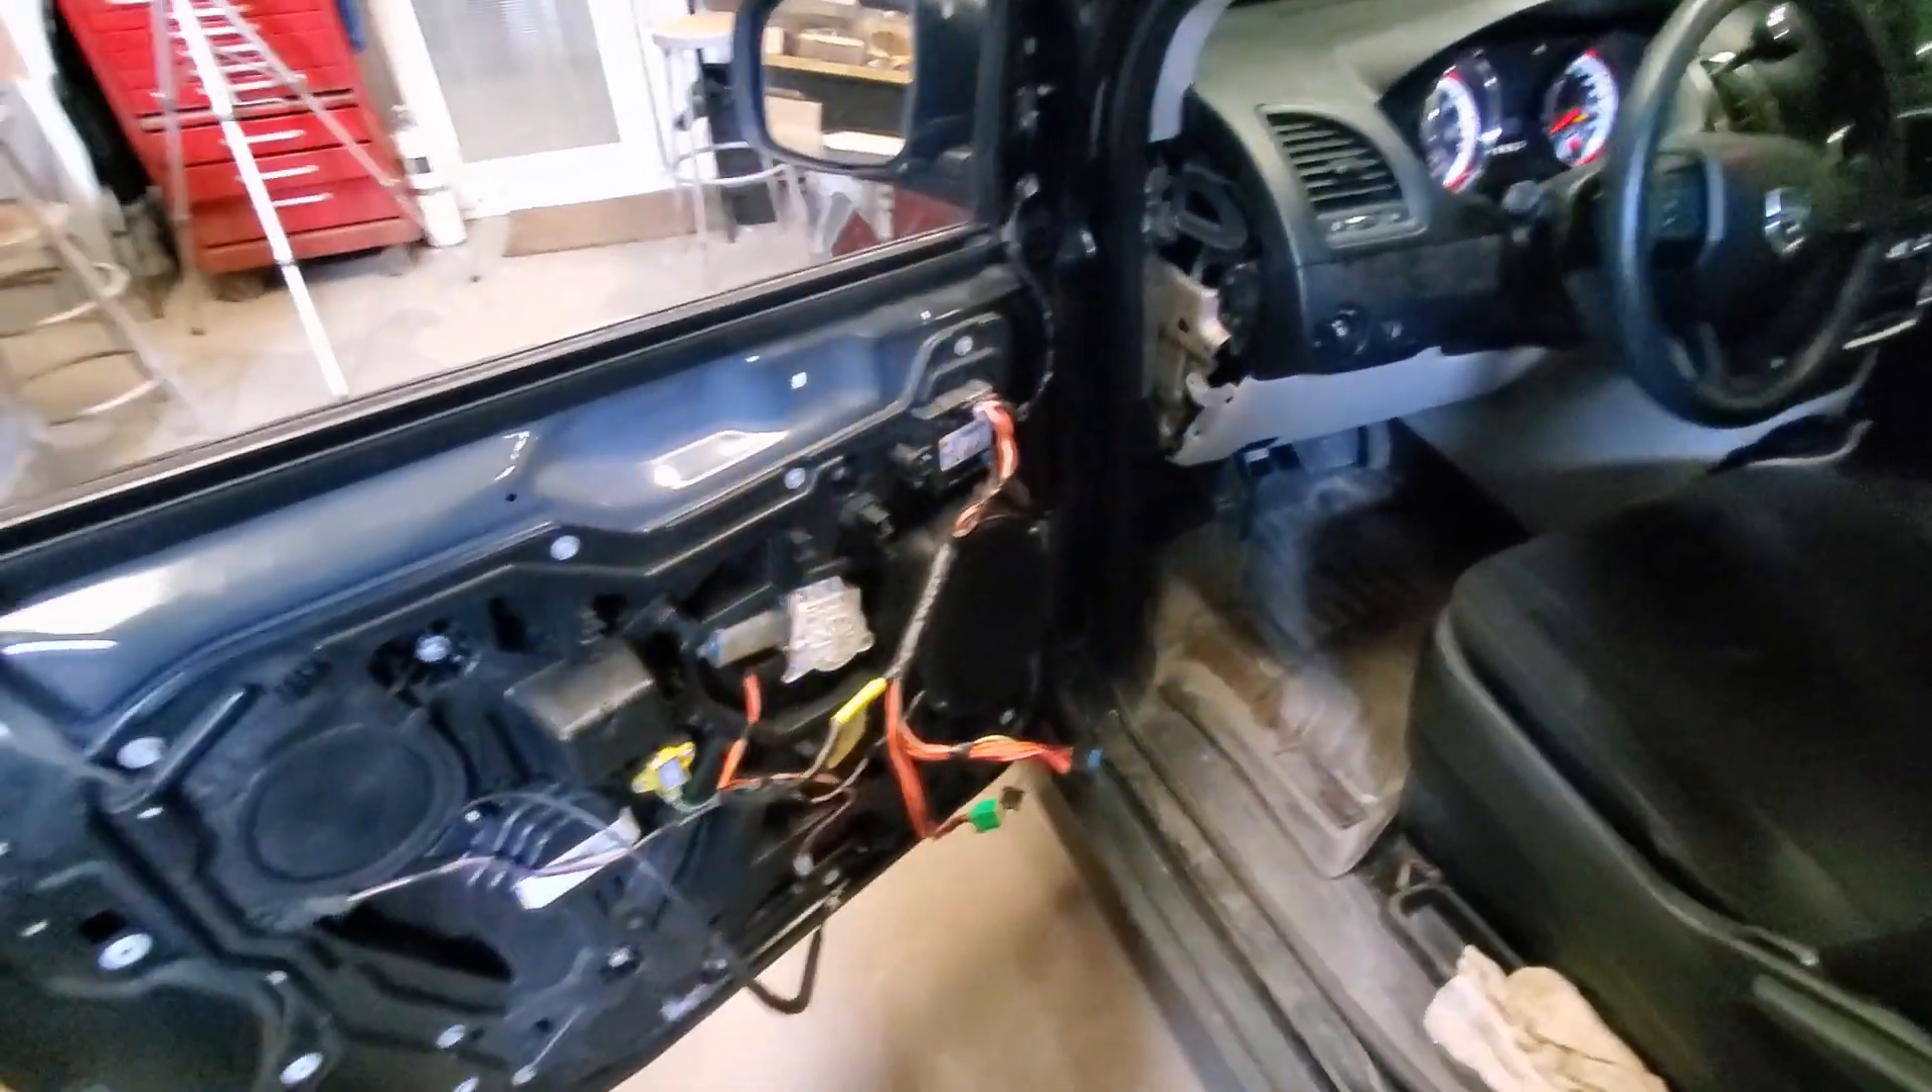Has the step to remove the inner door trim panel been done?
Yes.